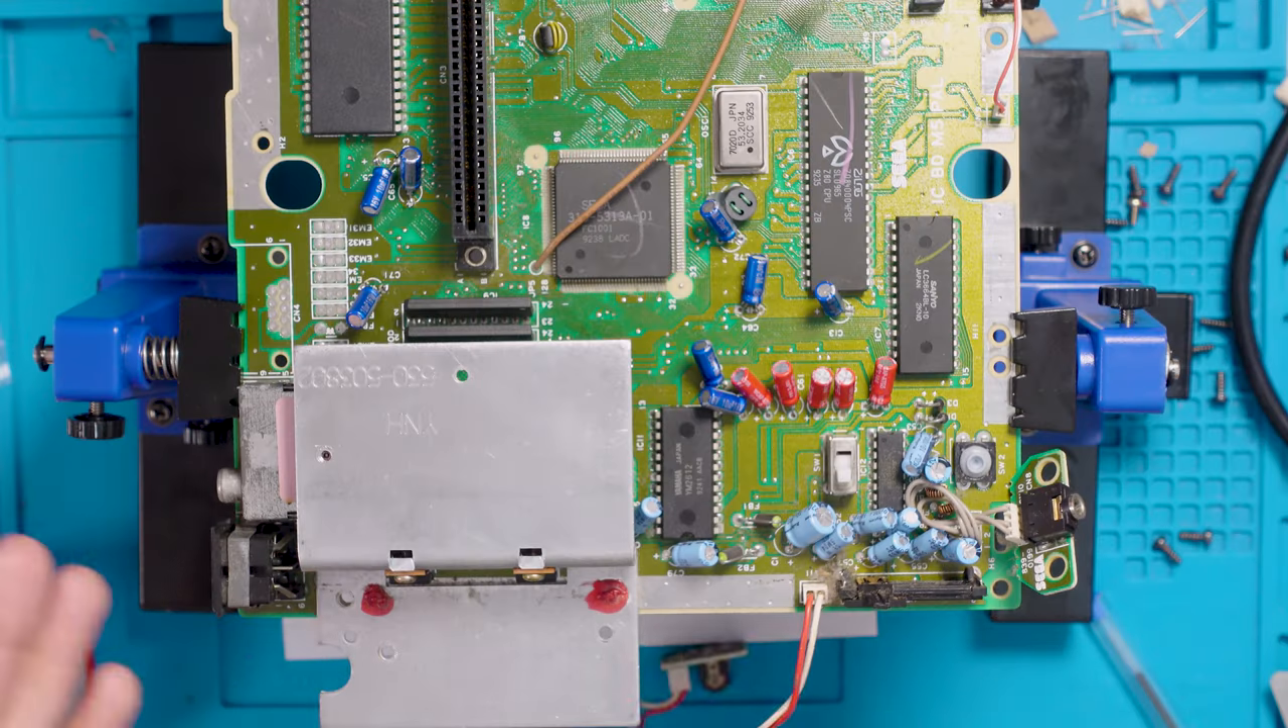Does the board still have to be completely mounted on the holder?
No.